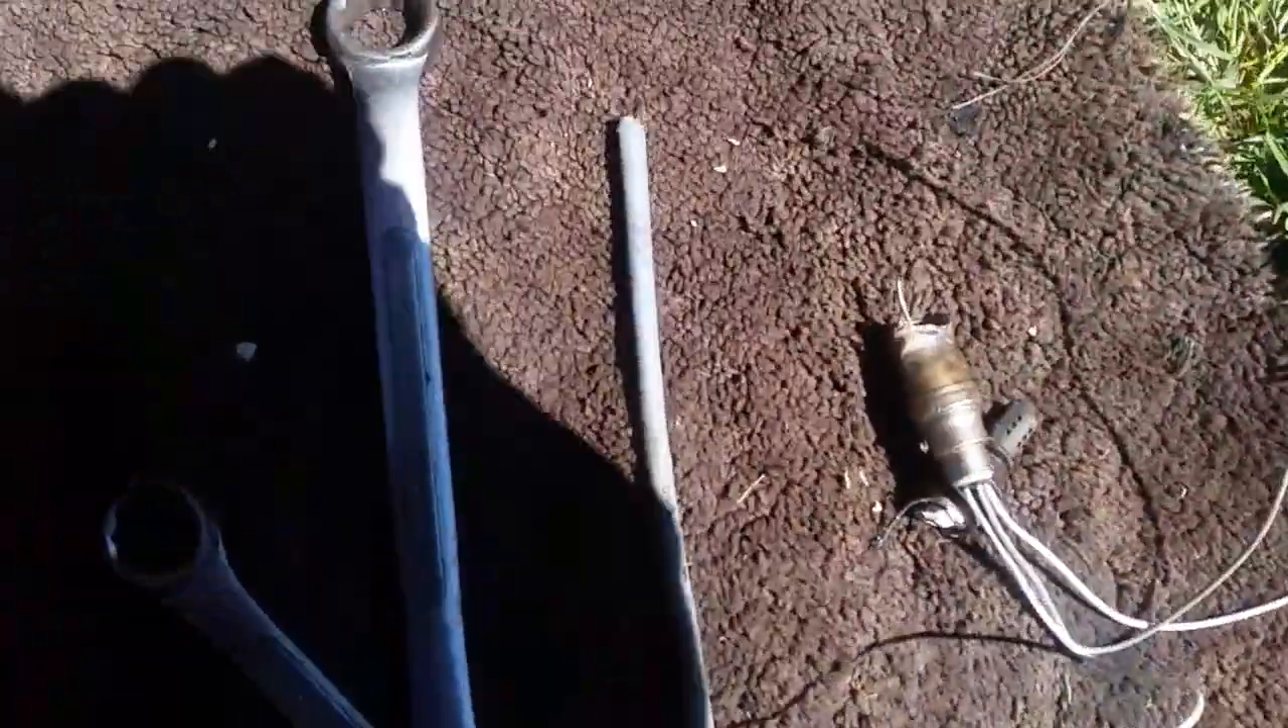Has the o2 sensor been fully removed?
Yes.